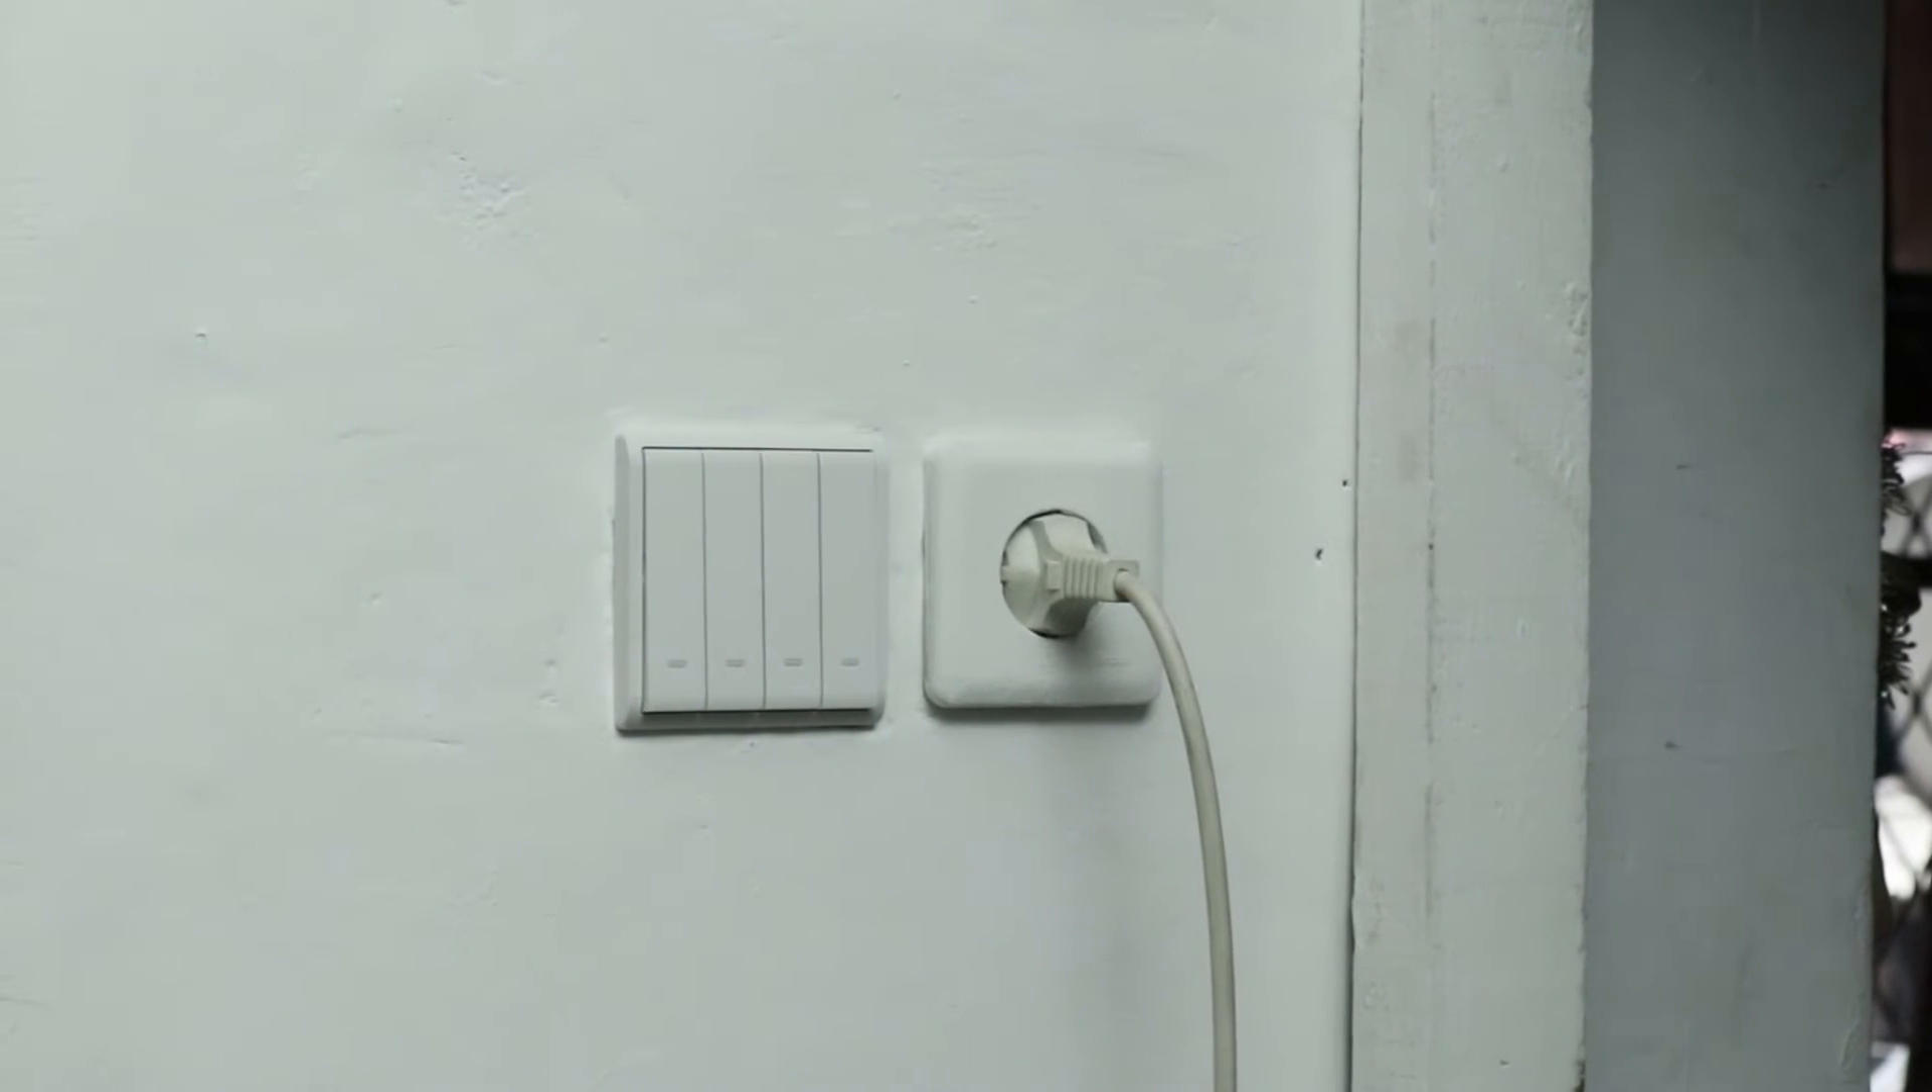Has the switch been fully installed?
Yes.